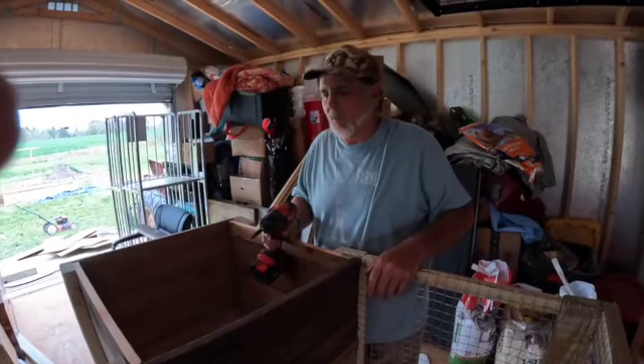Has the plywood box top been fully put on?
No.